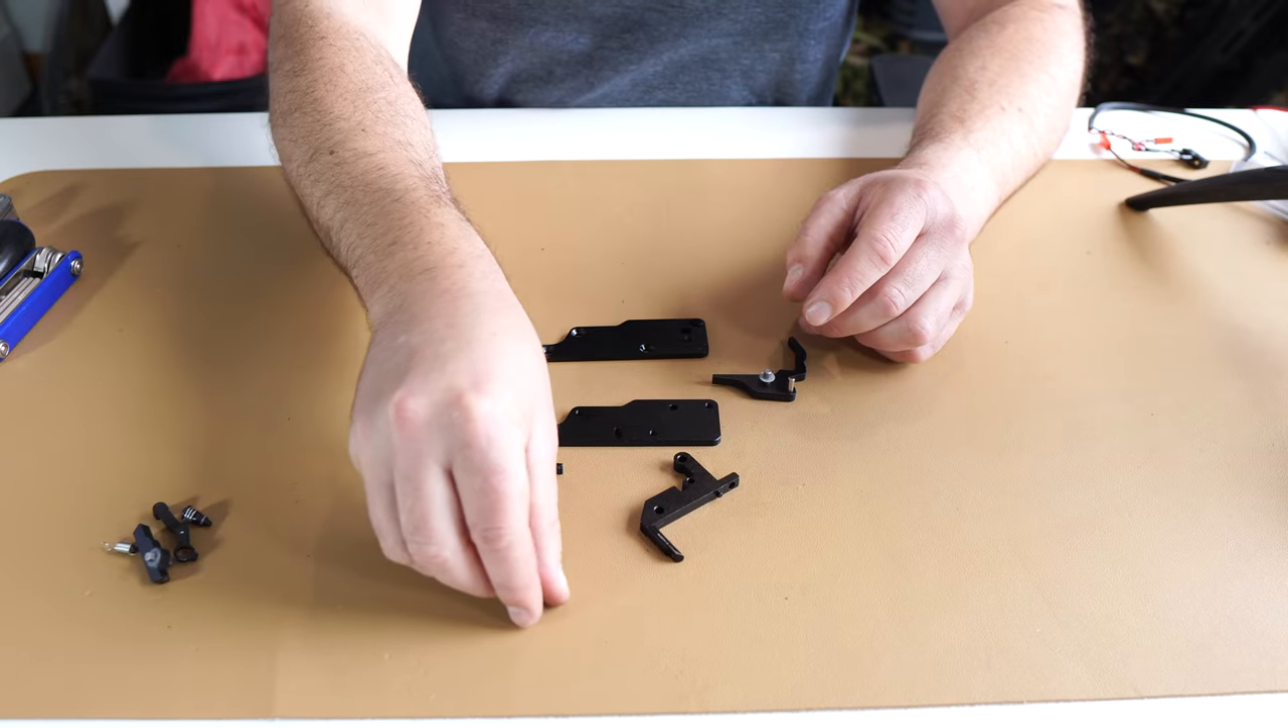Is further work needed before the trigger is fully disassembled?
No.